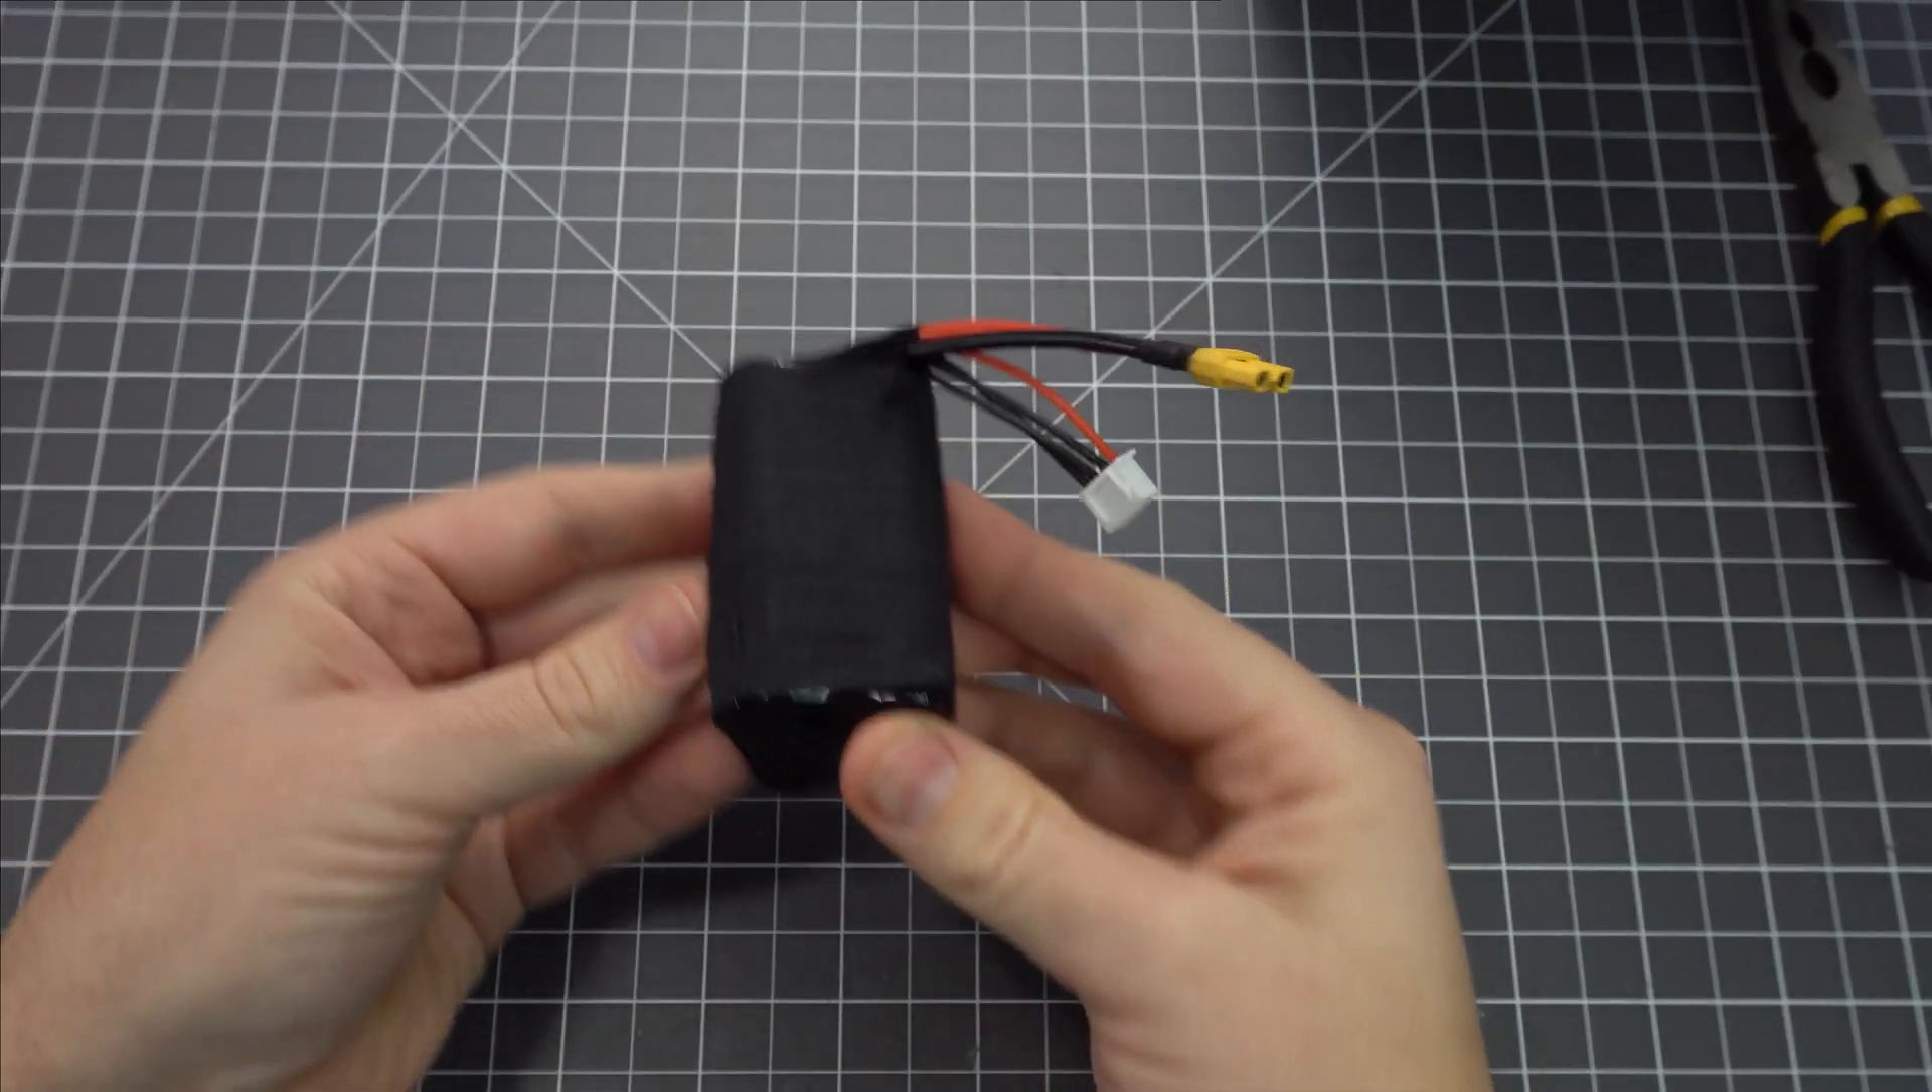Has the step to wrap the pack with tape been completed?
Yes.